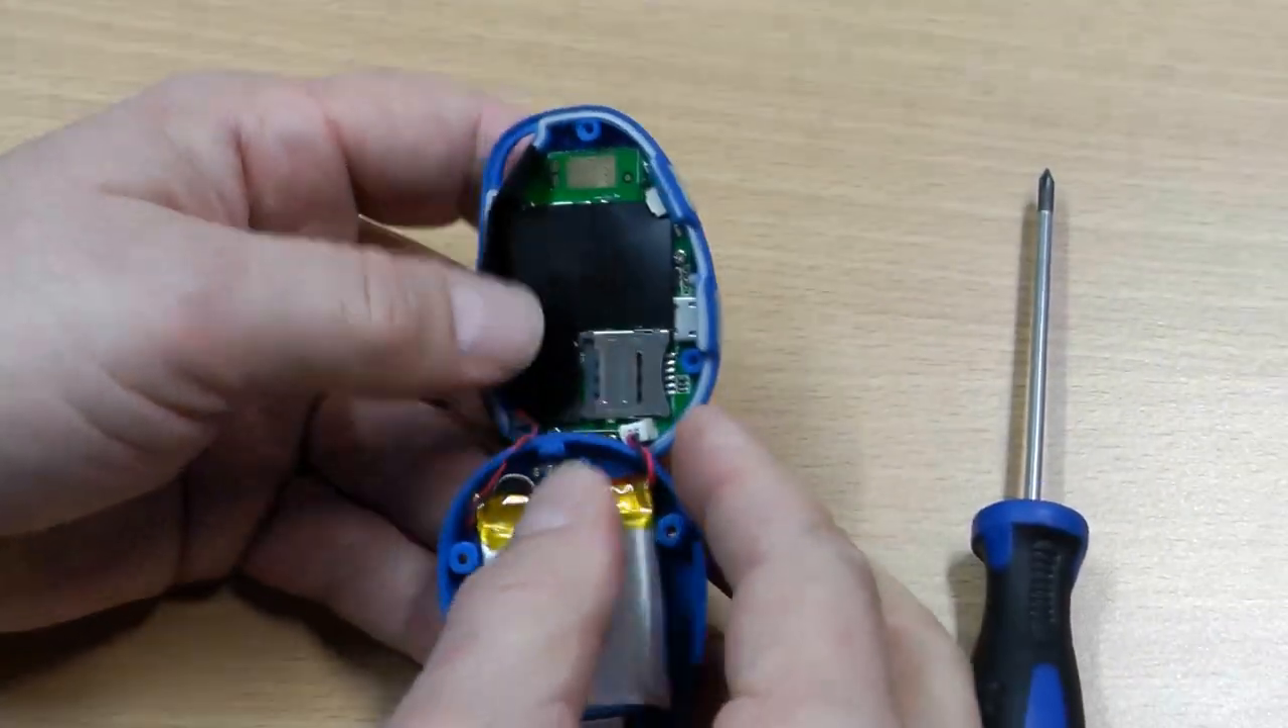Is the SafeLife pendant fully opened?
Yes.